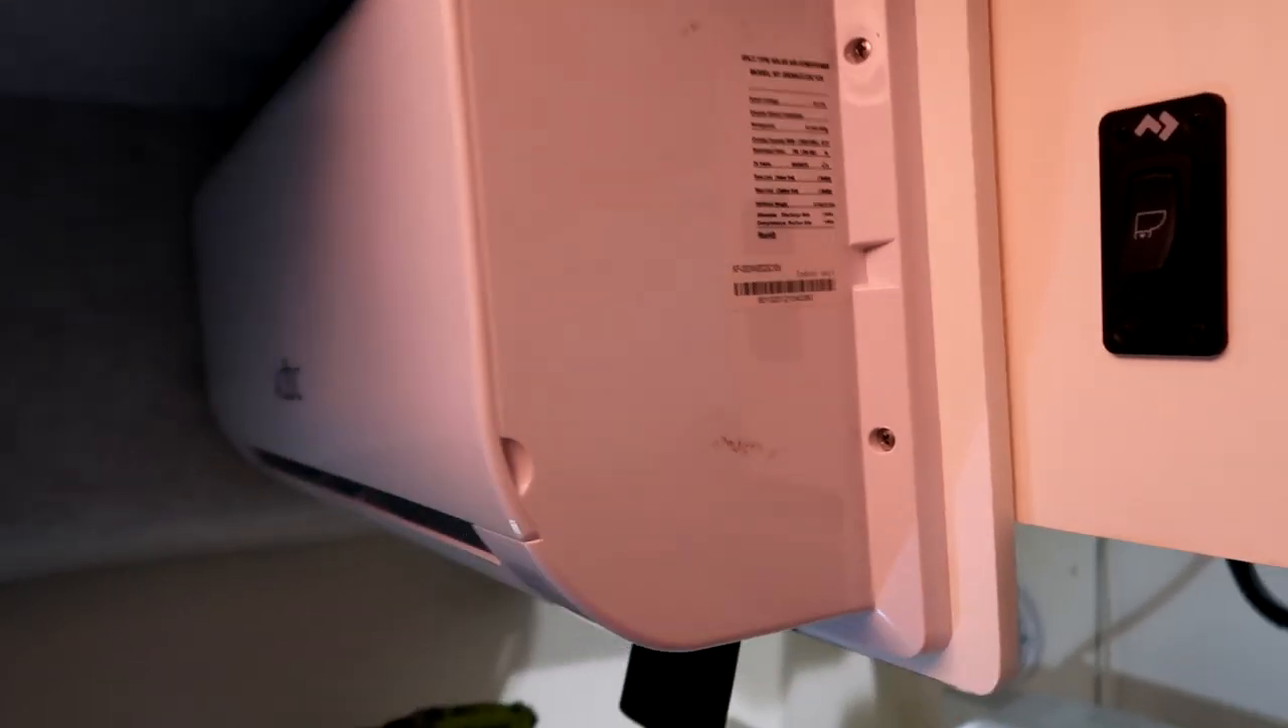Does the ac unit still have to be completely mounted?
No.